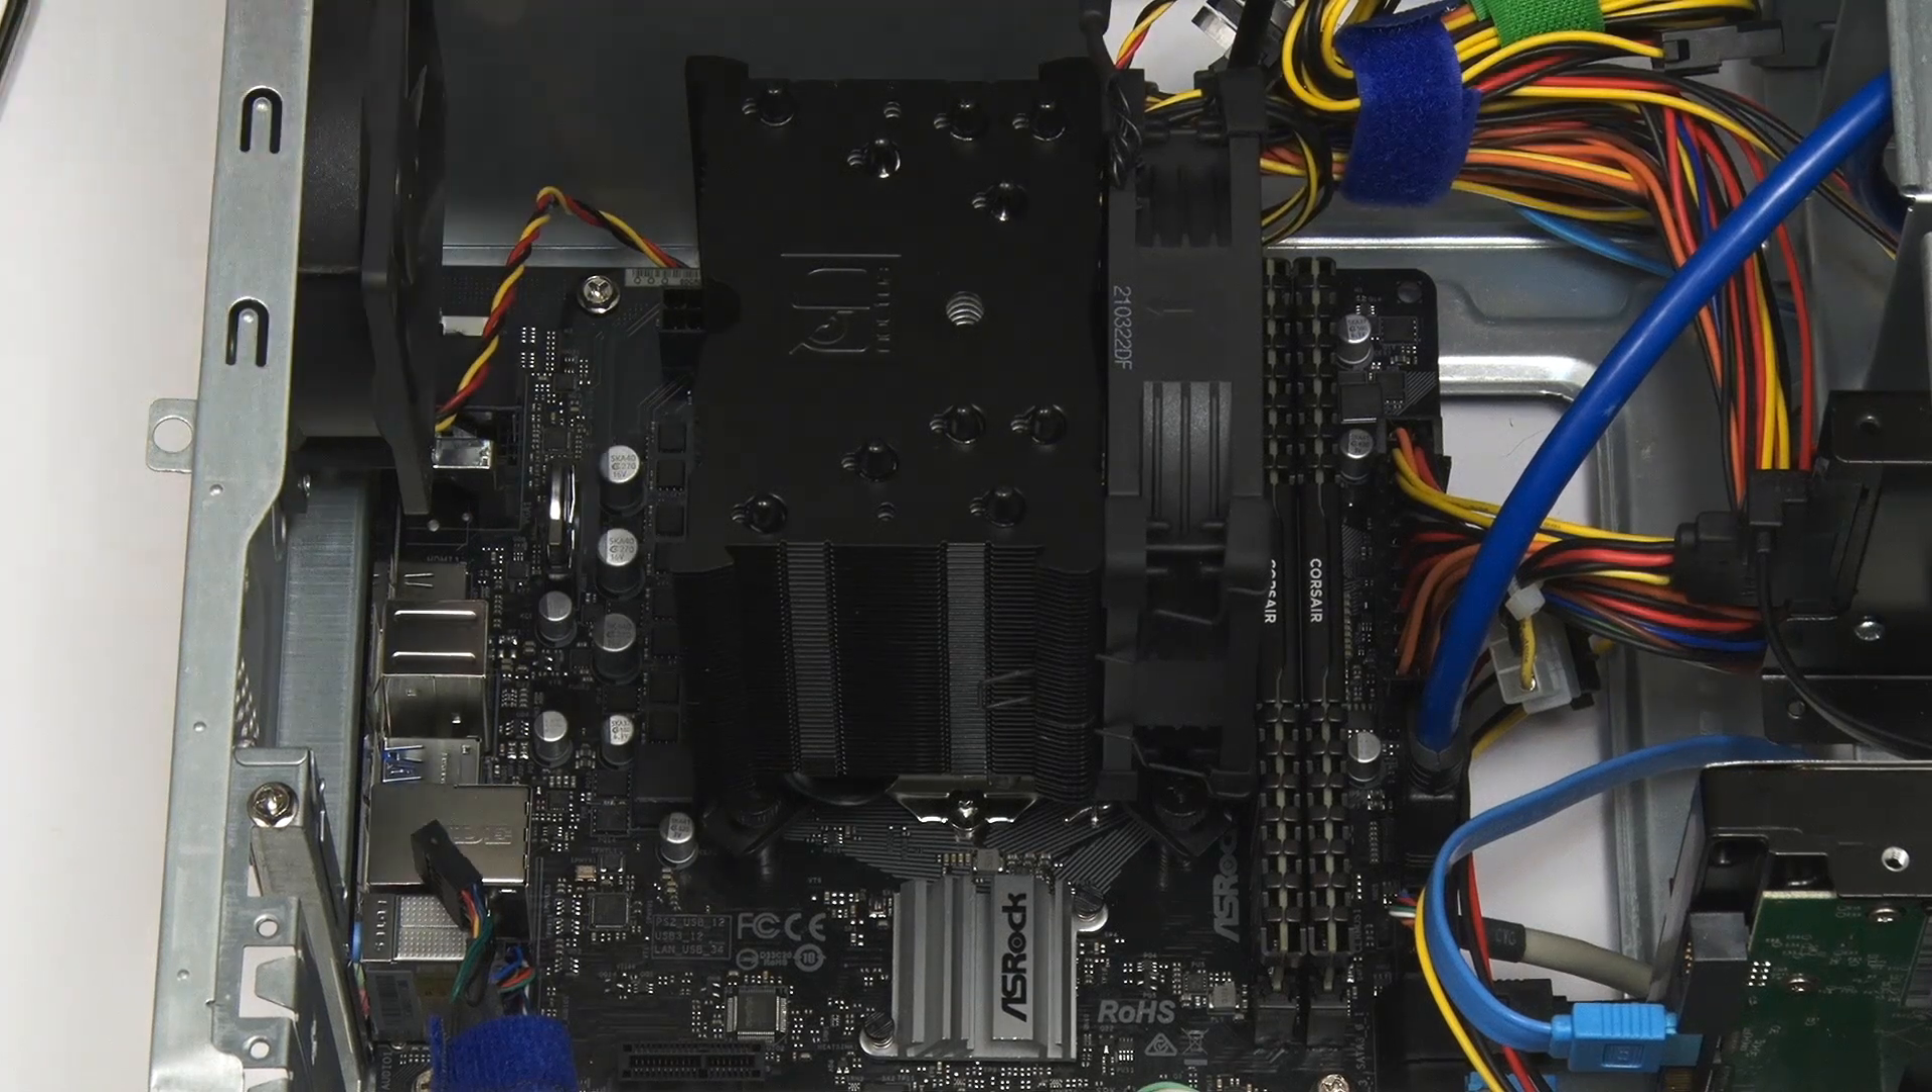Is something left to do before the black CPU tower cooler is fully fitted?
No.